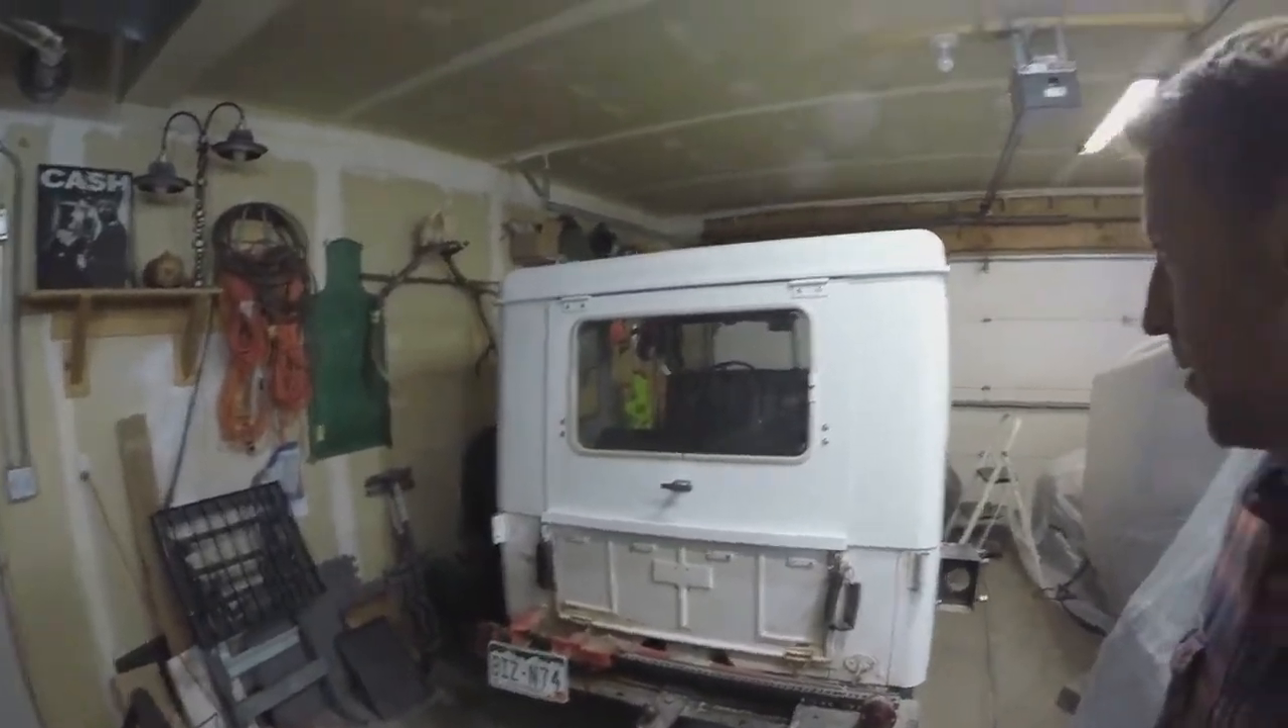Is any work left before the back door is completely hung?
No.